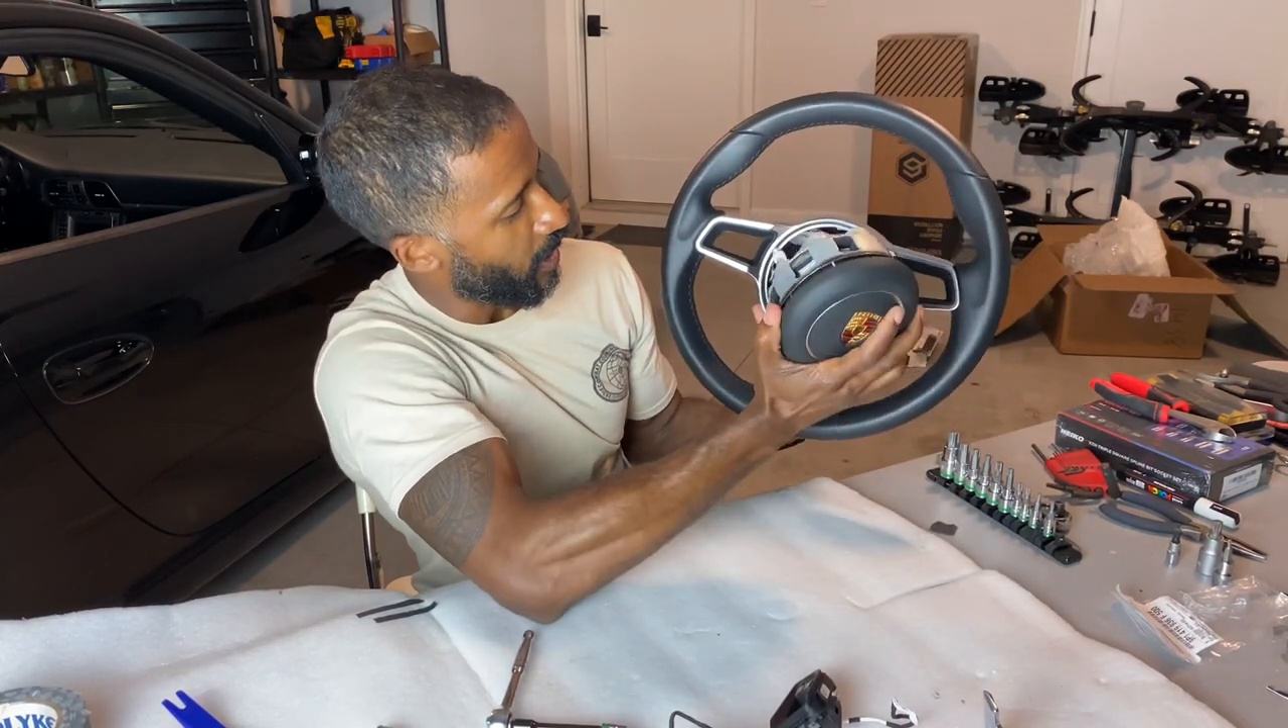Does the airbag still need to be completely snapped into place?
Yes.